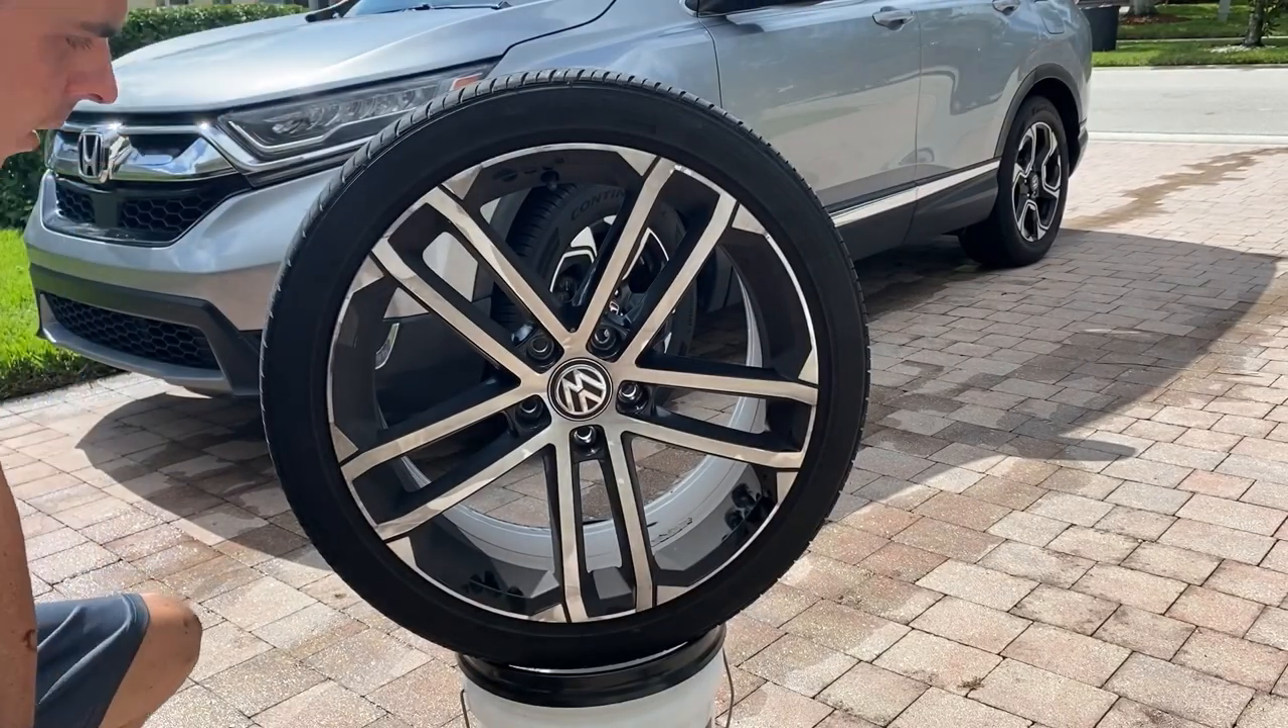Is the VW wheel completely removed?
Yes.